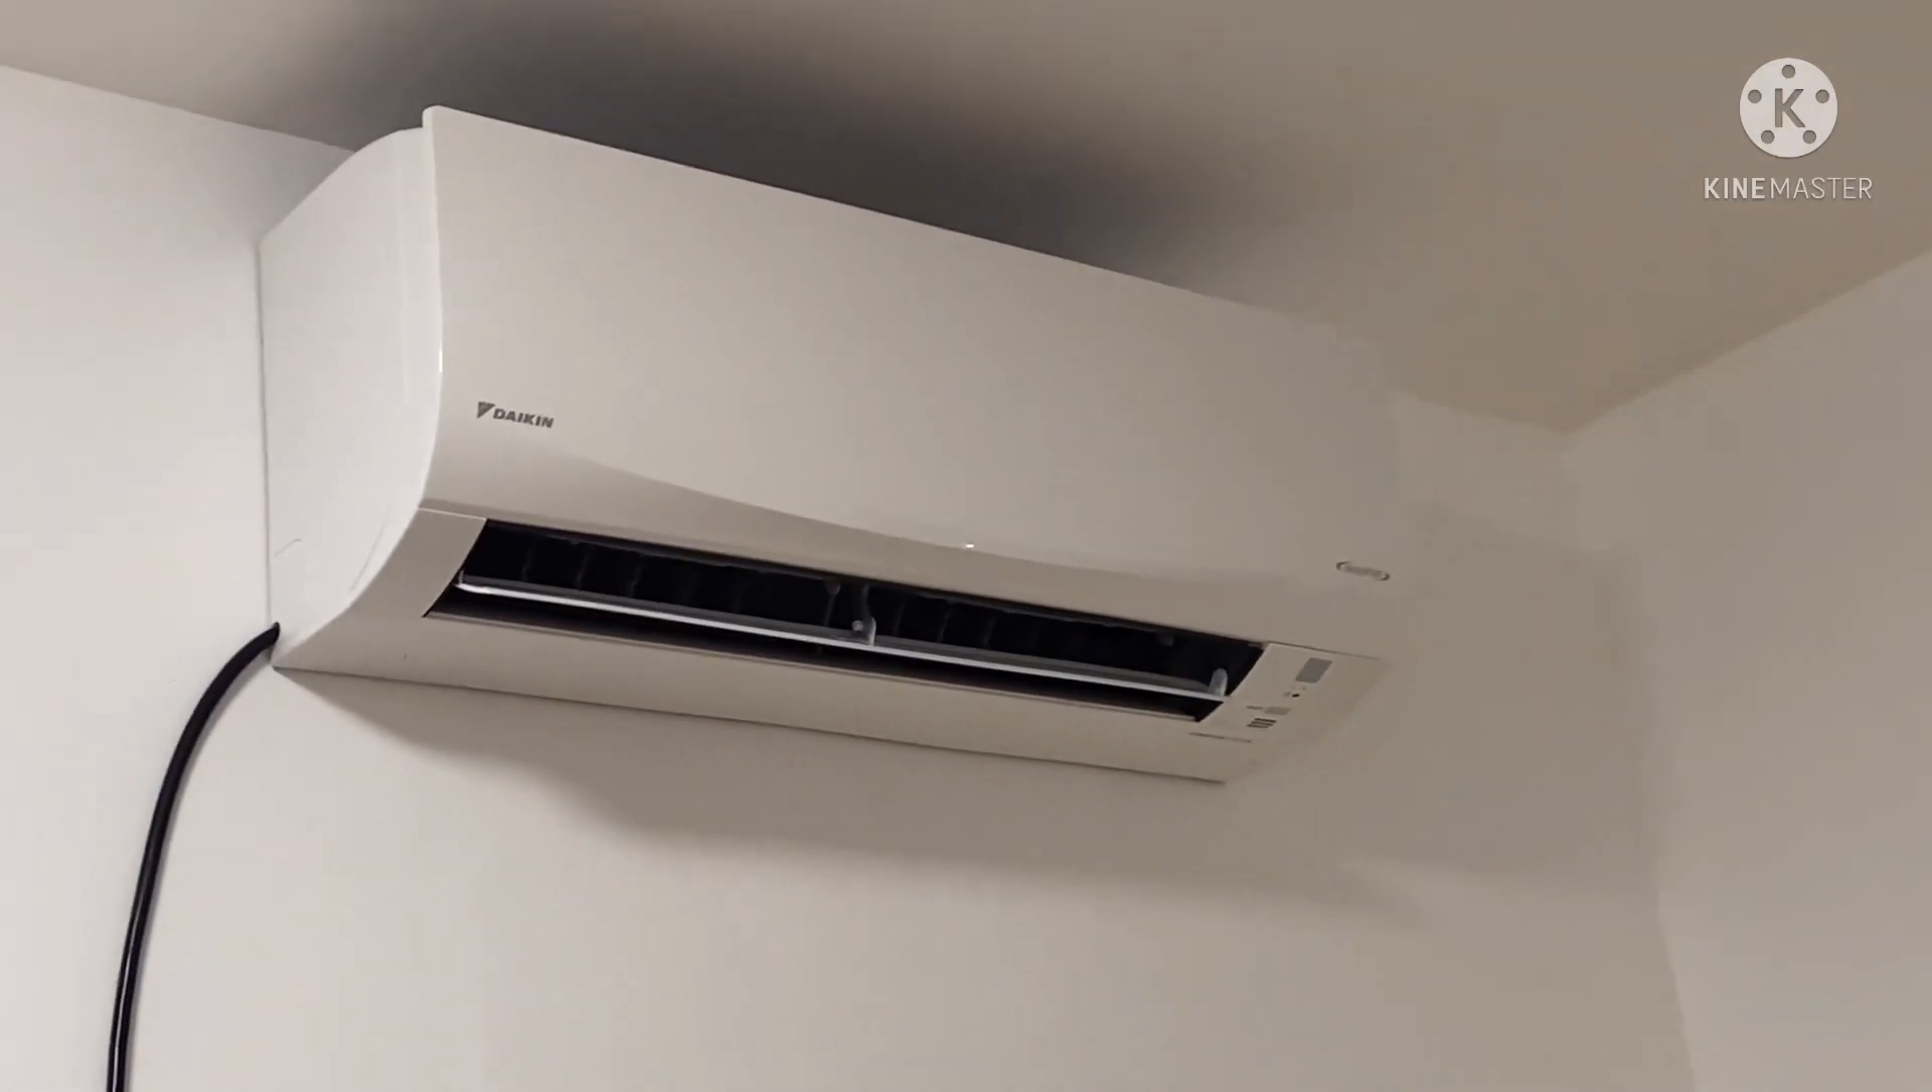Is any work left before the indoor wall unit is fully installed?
No.